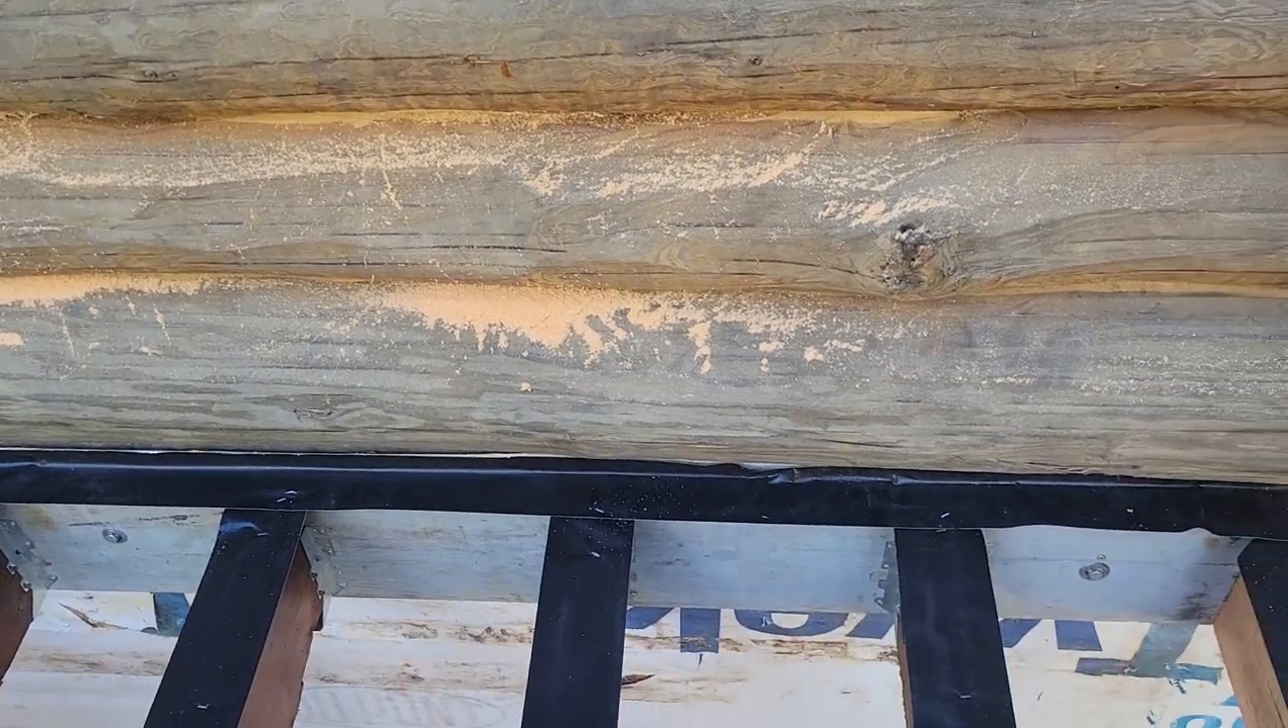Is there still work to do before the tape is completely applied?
No.